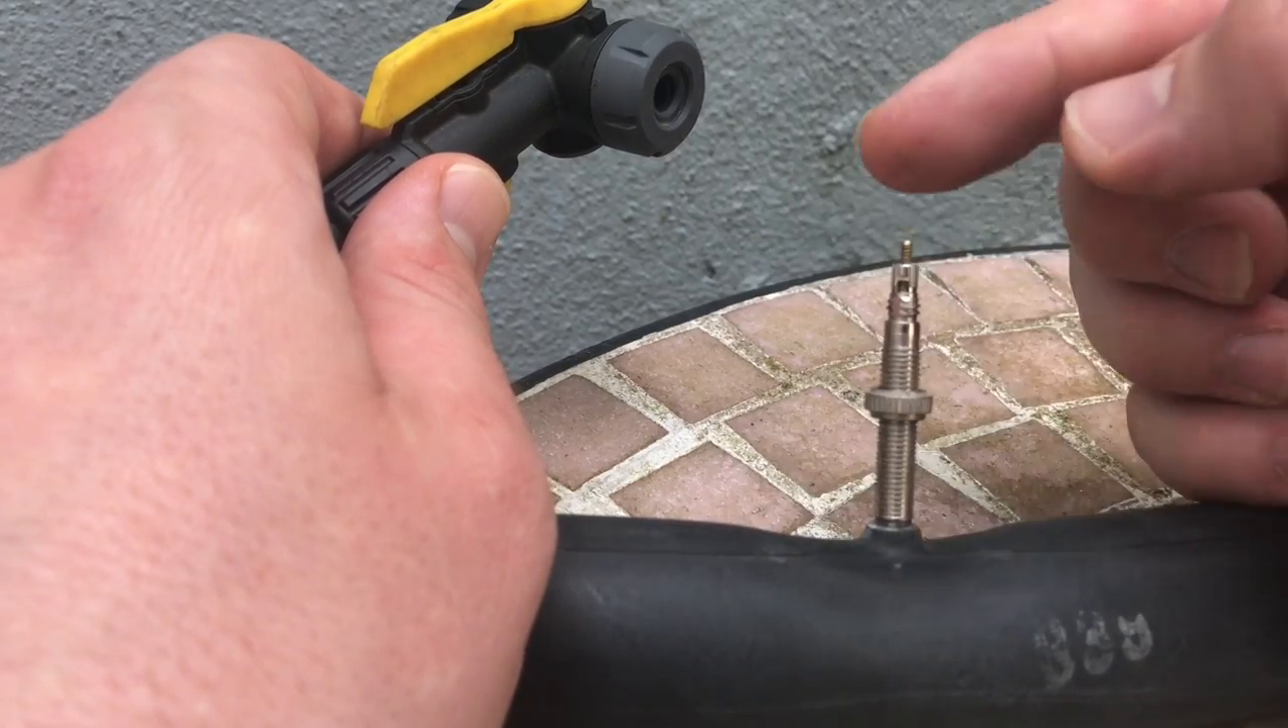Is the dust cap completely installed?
No.